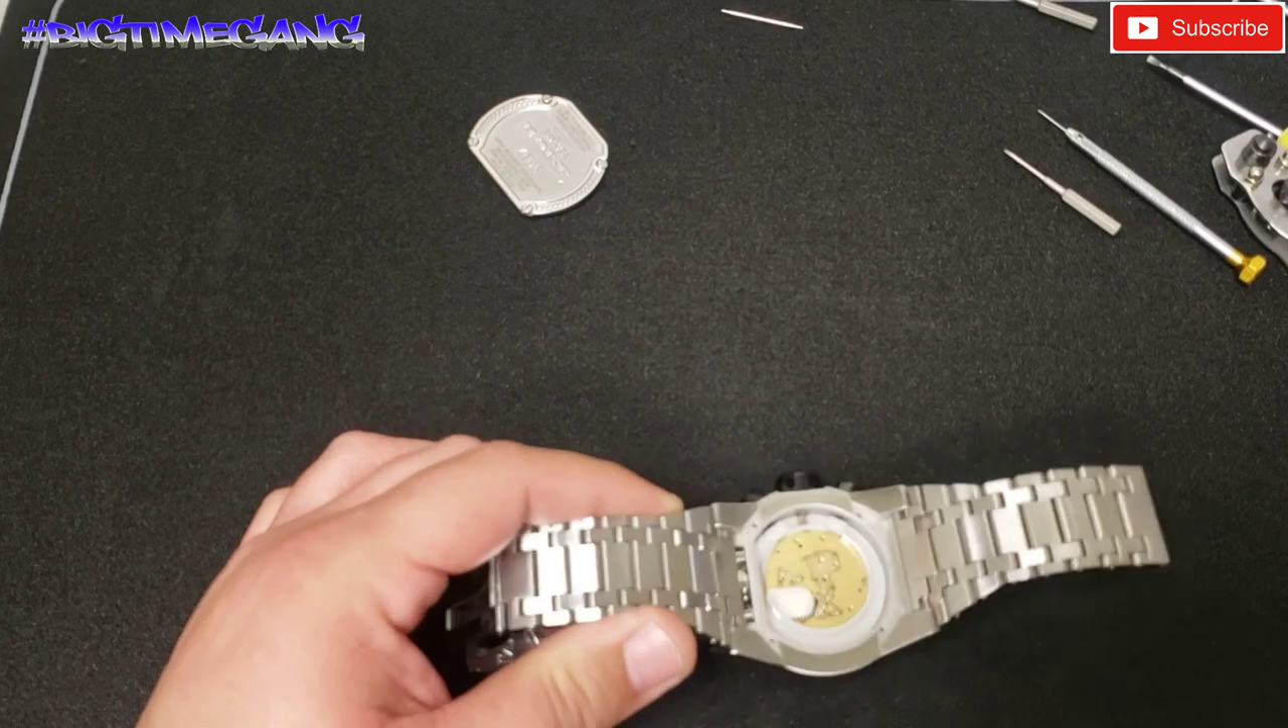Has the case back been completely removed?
Yes.